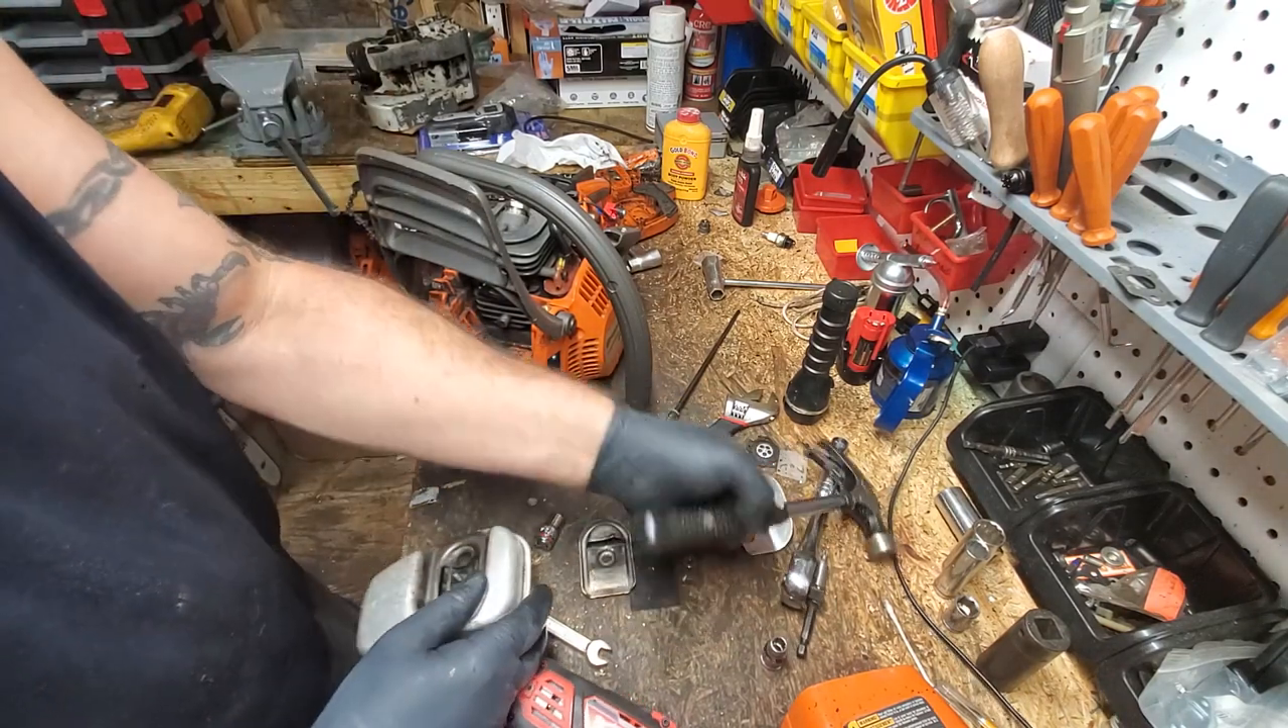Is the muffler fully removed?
Yes.